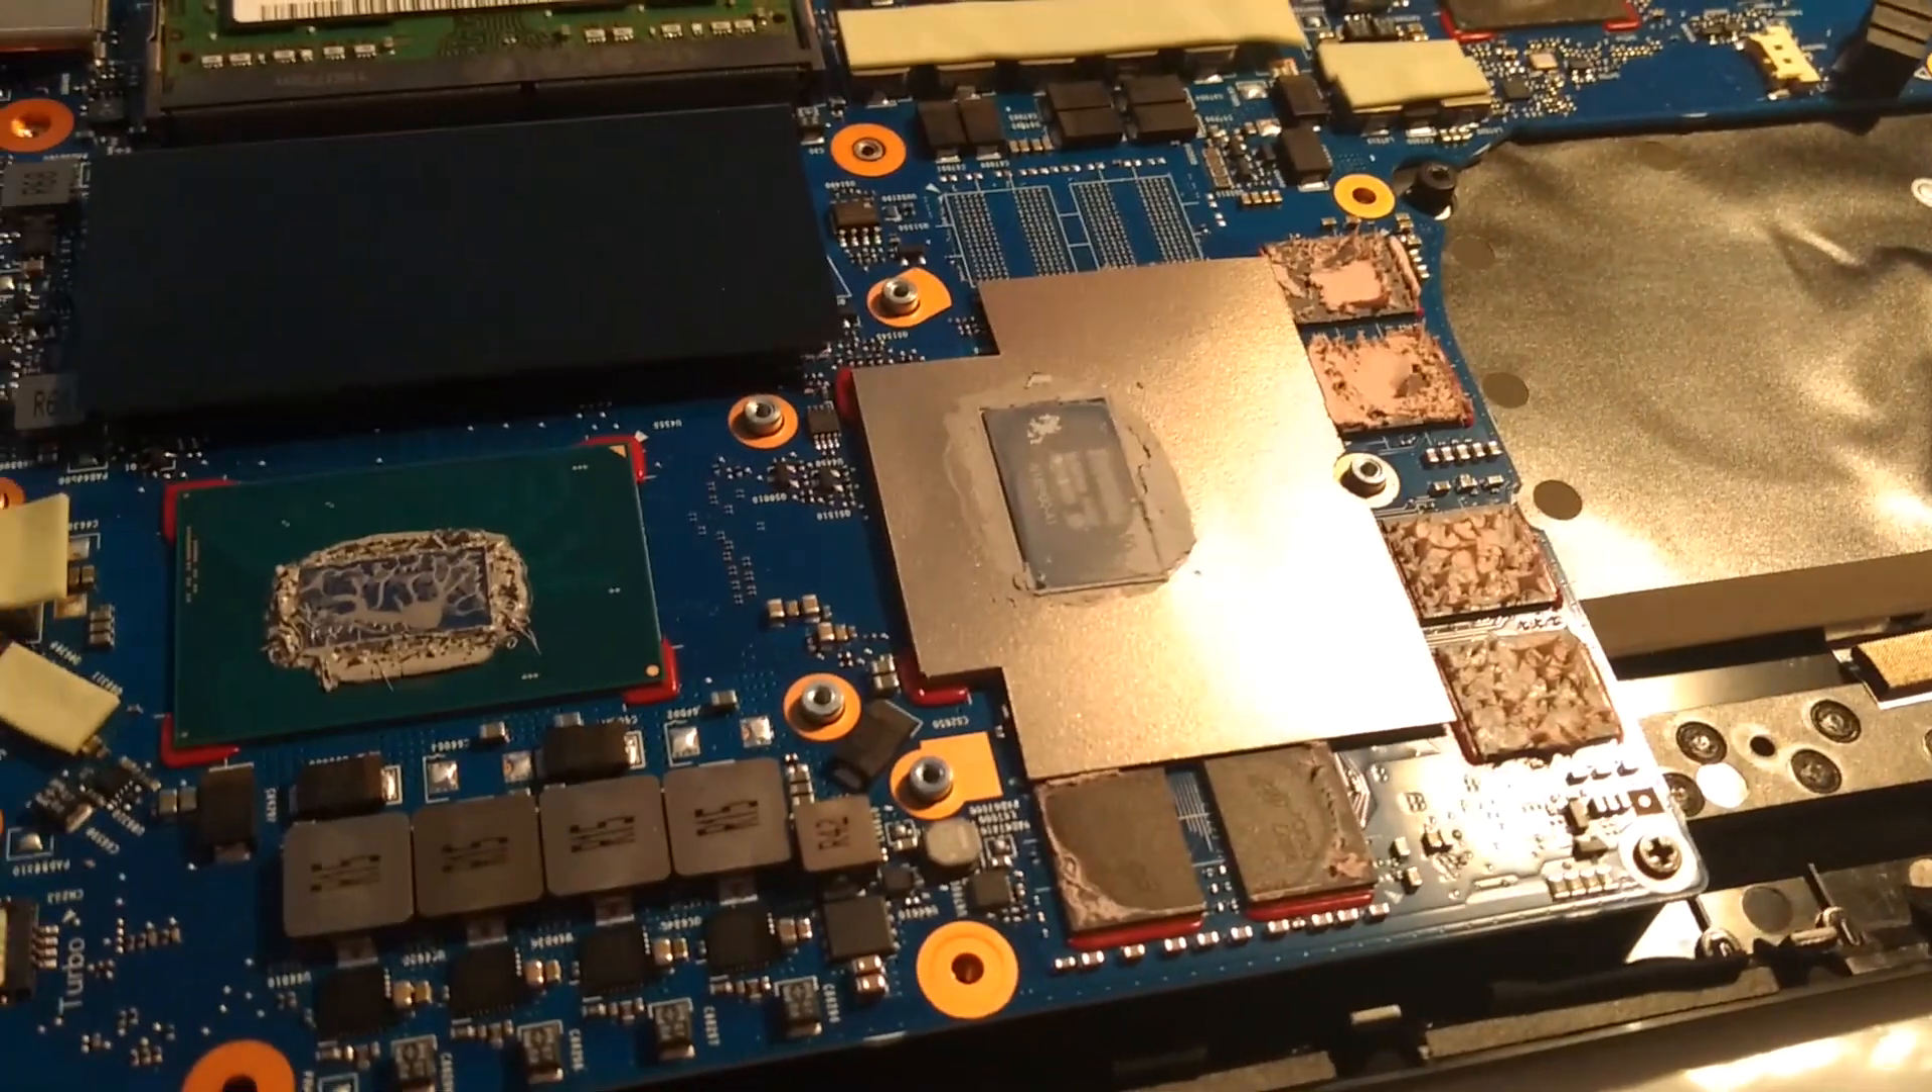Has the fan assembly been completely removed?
Yes.